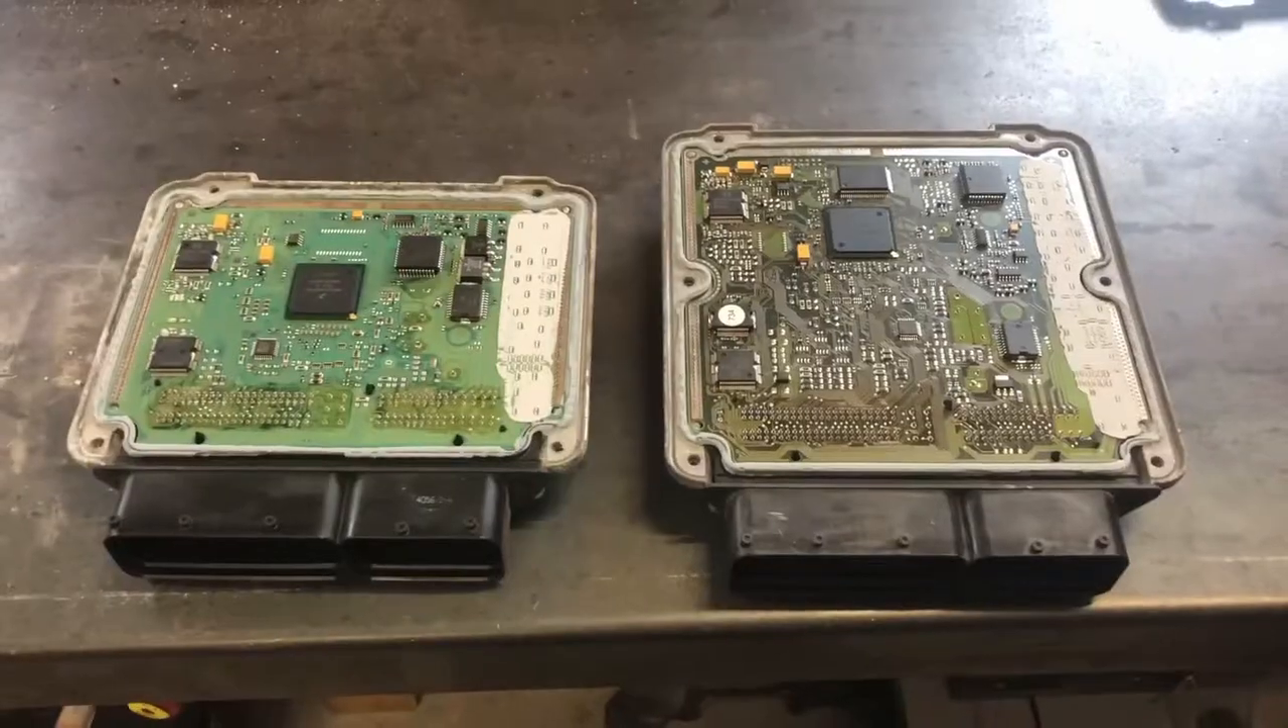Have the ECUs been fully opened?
Yes.